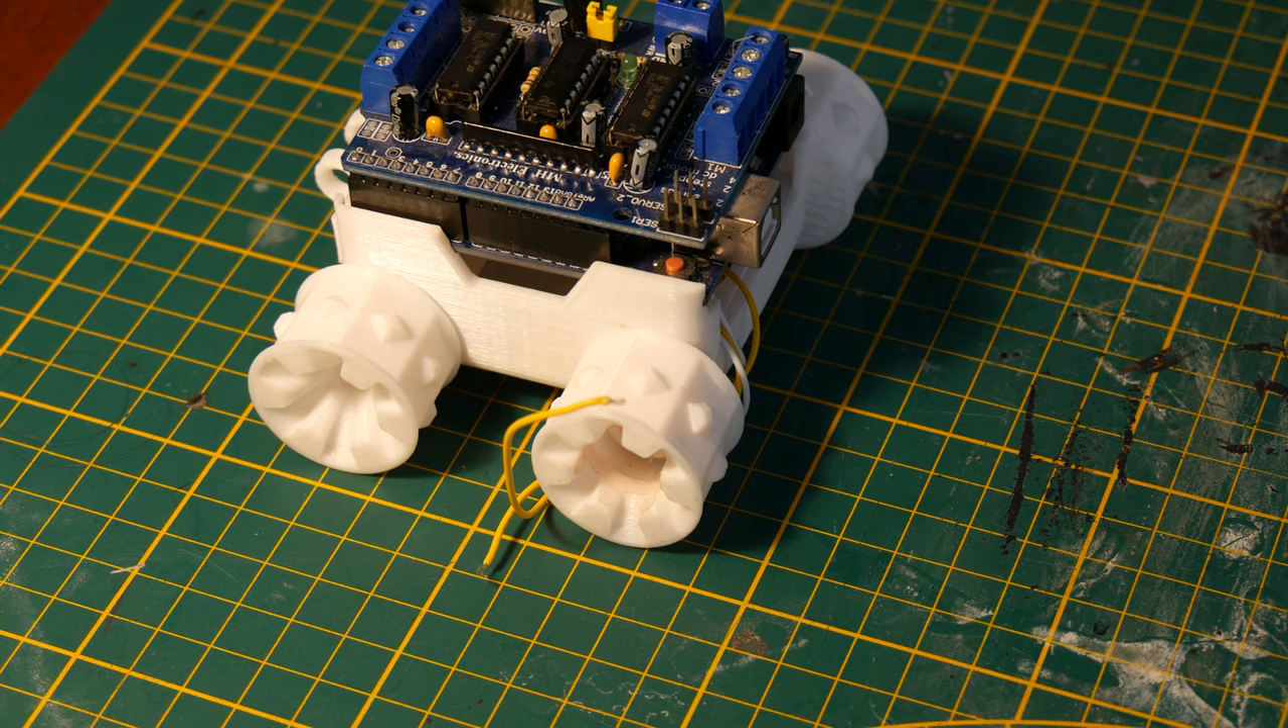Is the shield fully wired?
No.